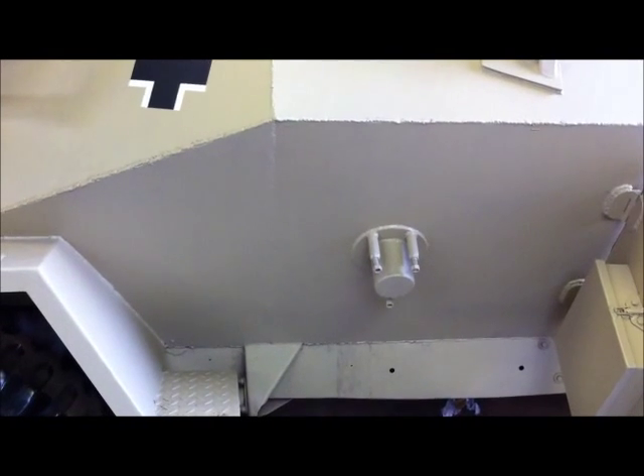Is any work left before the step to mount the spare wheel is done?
Yes.